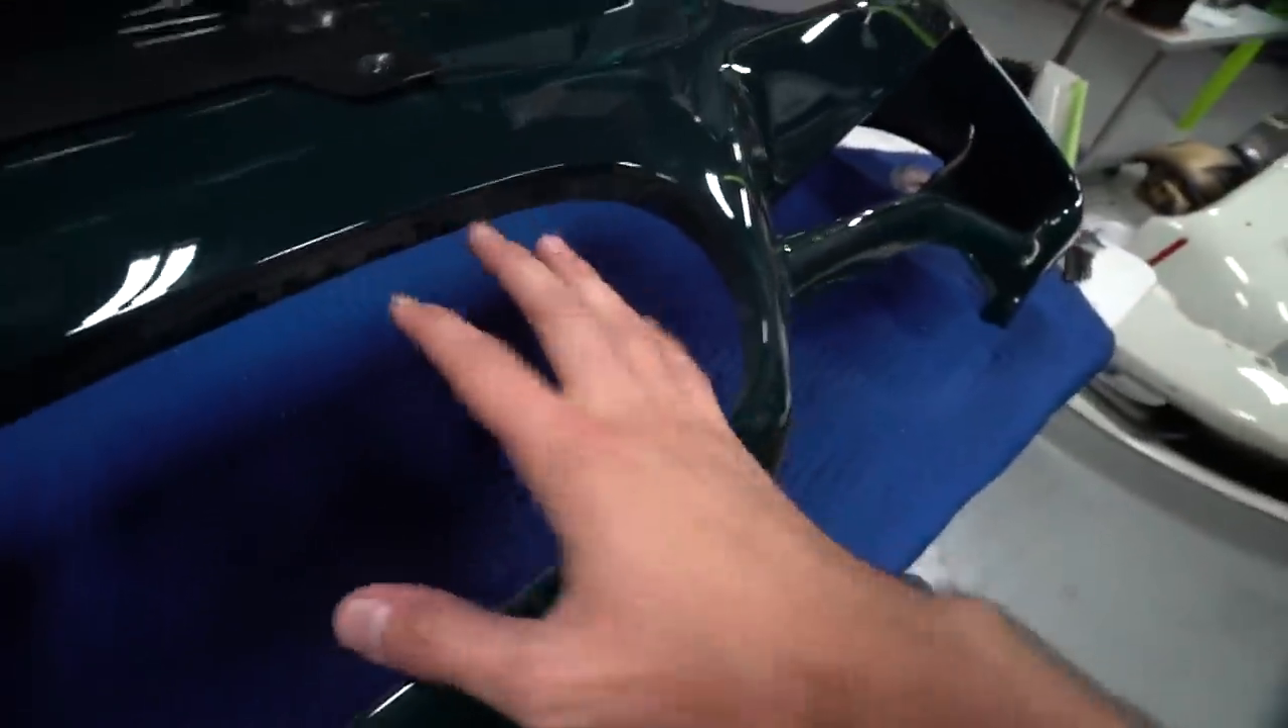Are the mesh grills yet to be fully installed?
Yes.